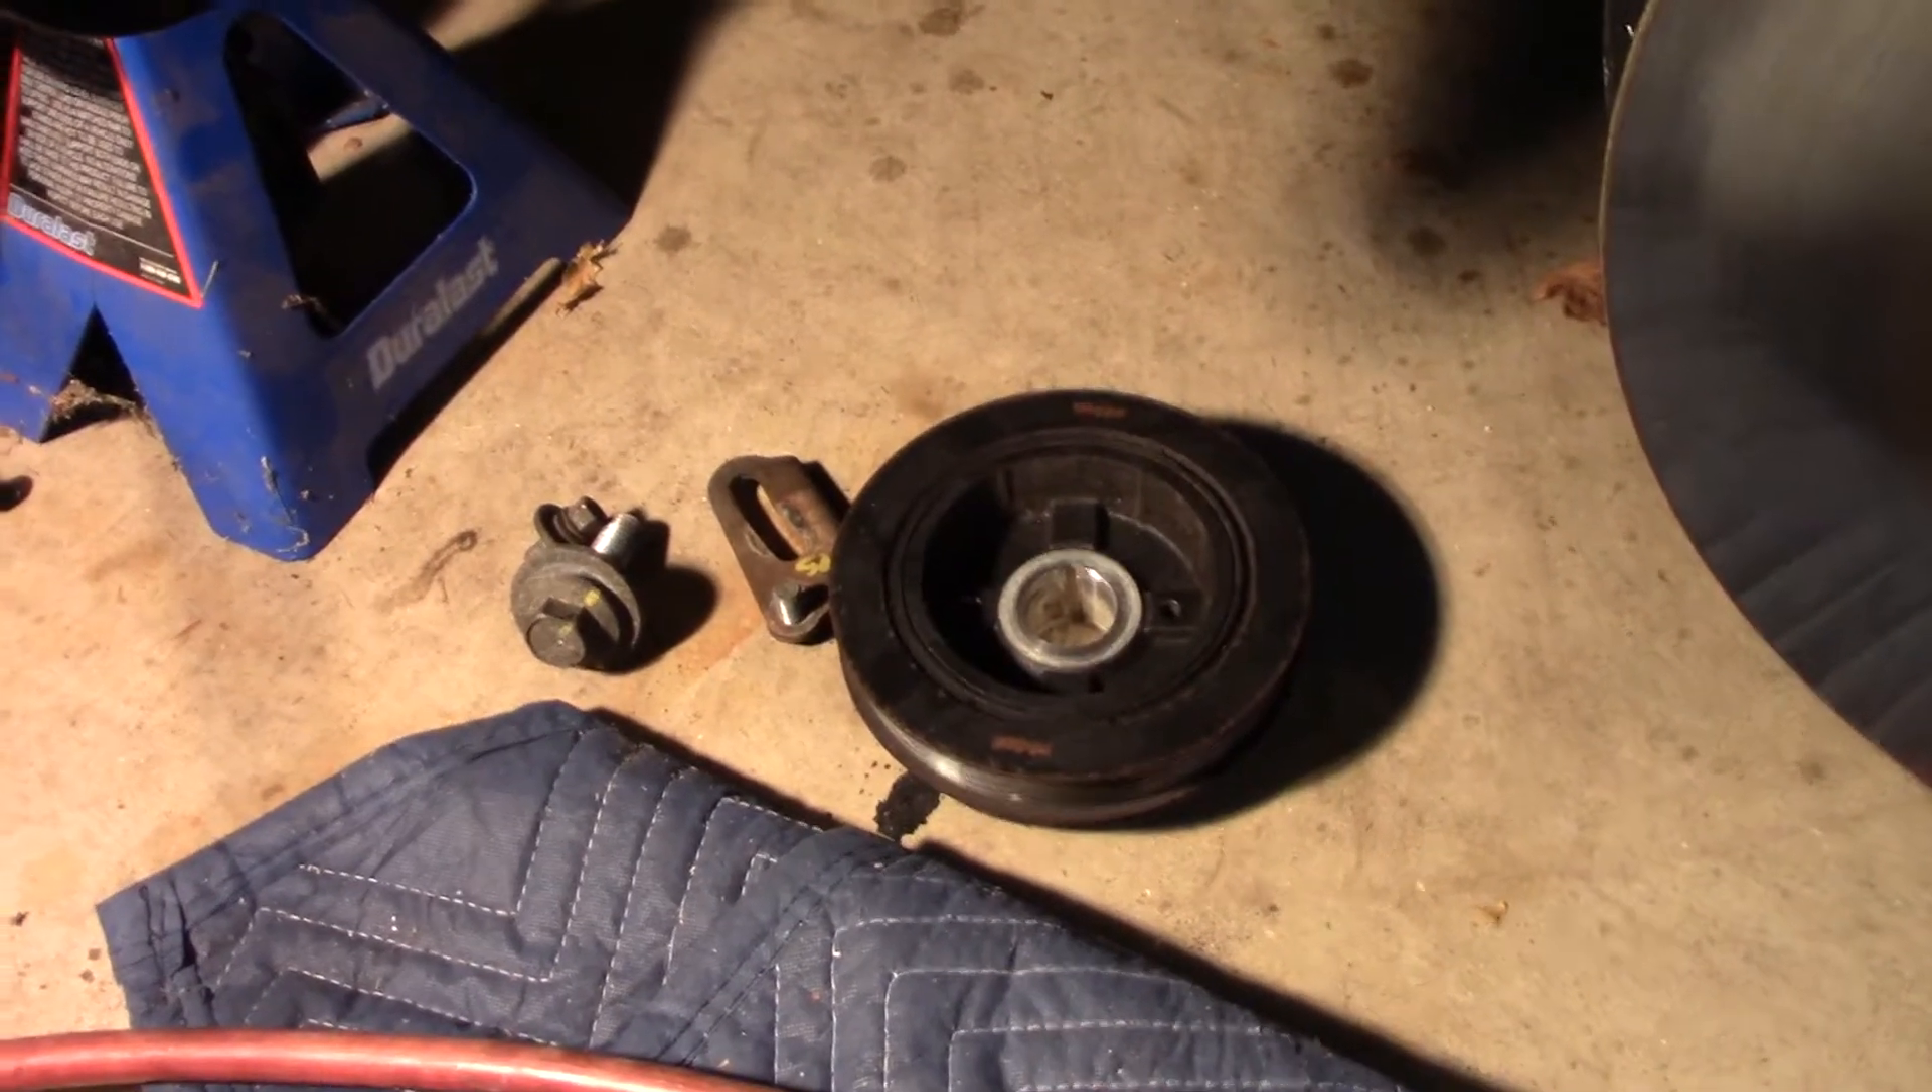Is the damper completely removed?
Yes.